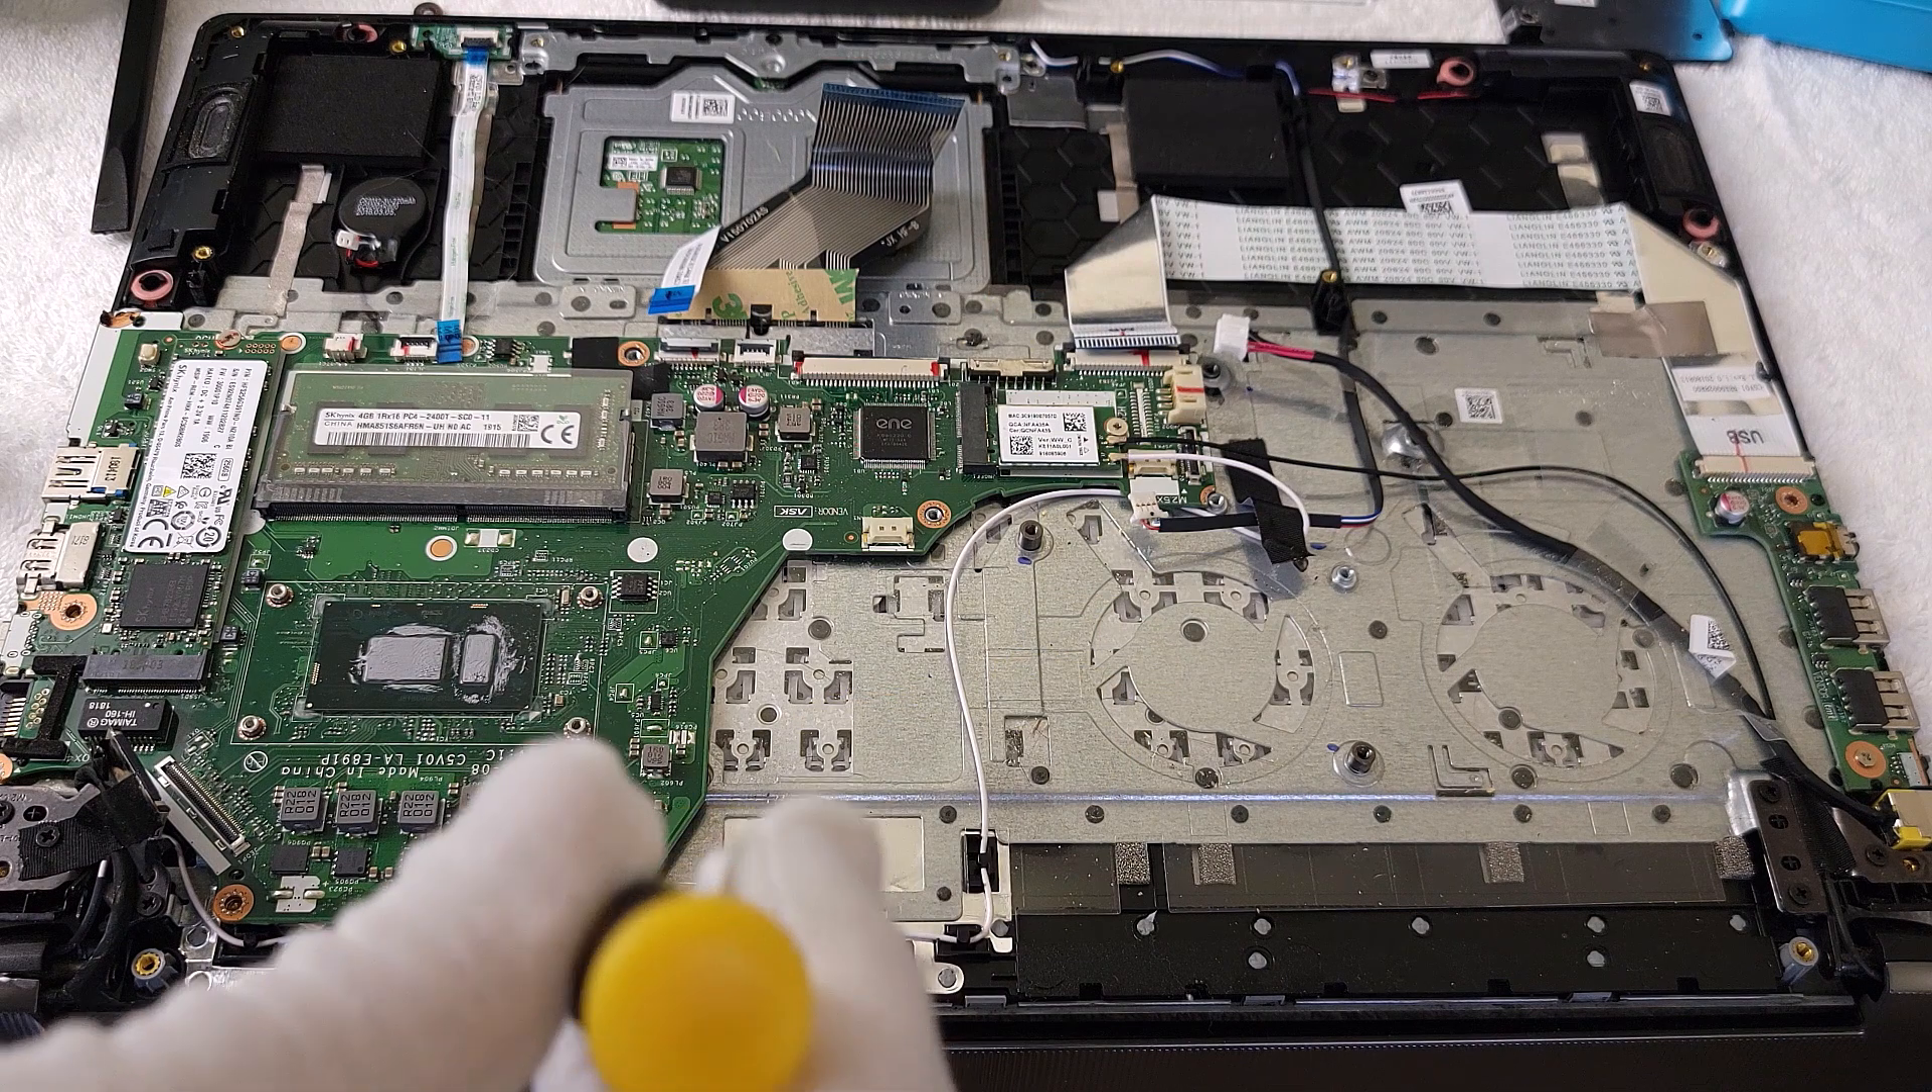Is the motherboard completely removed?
No.